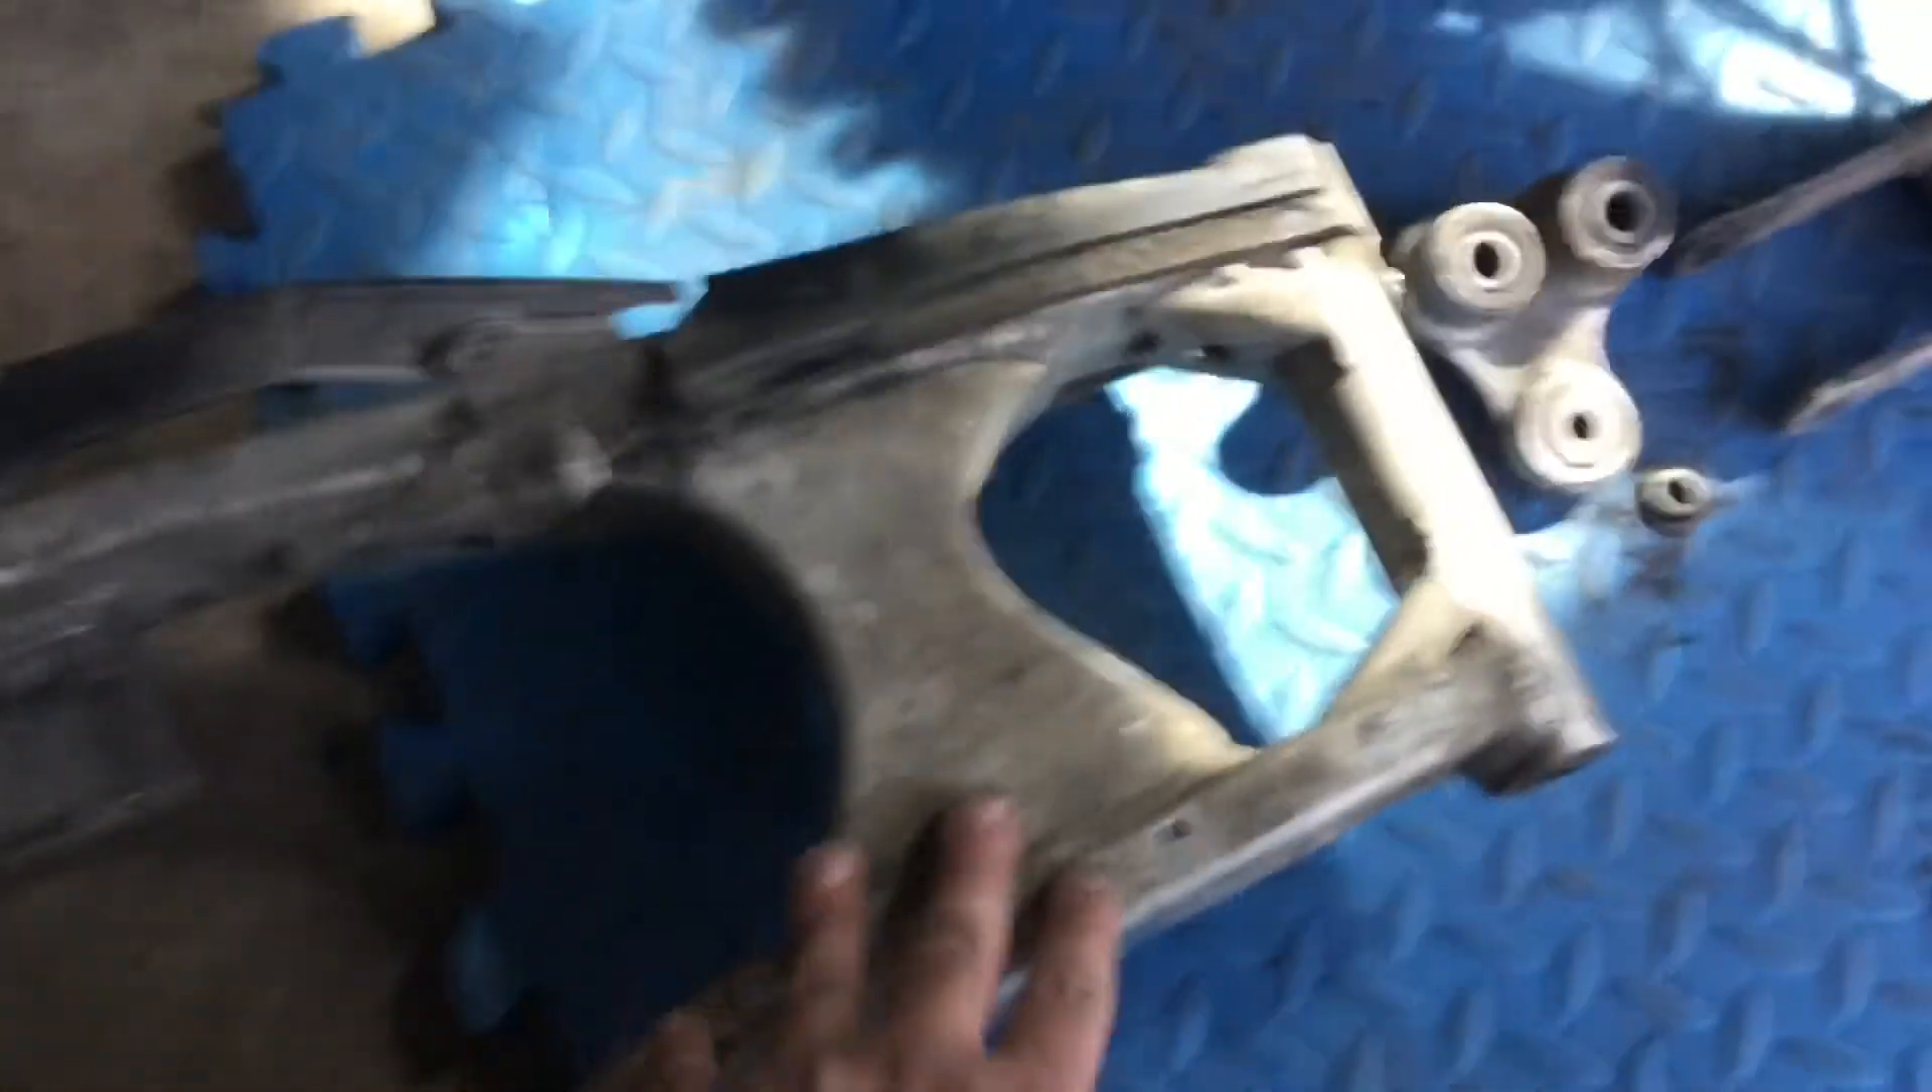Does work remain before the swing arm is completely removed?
No.